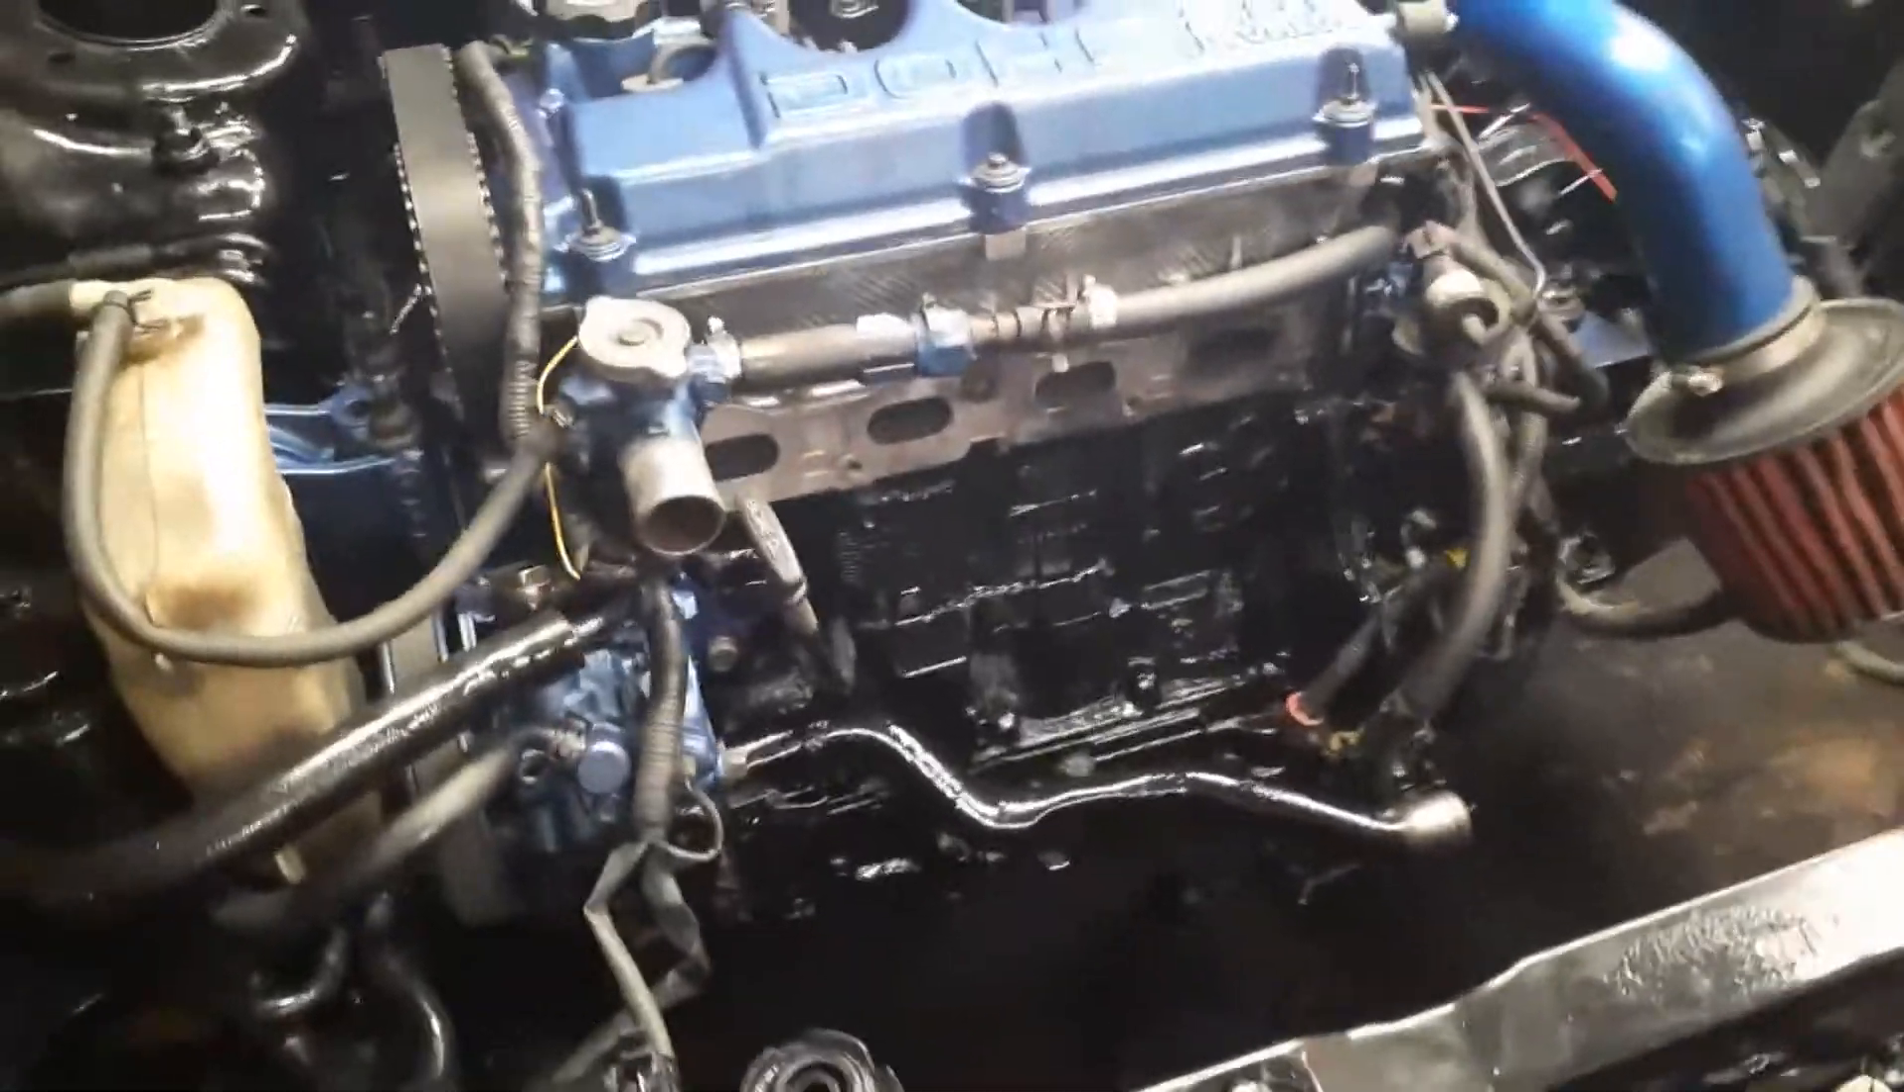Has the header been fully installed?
No.